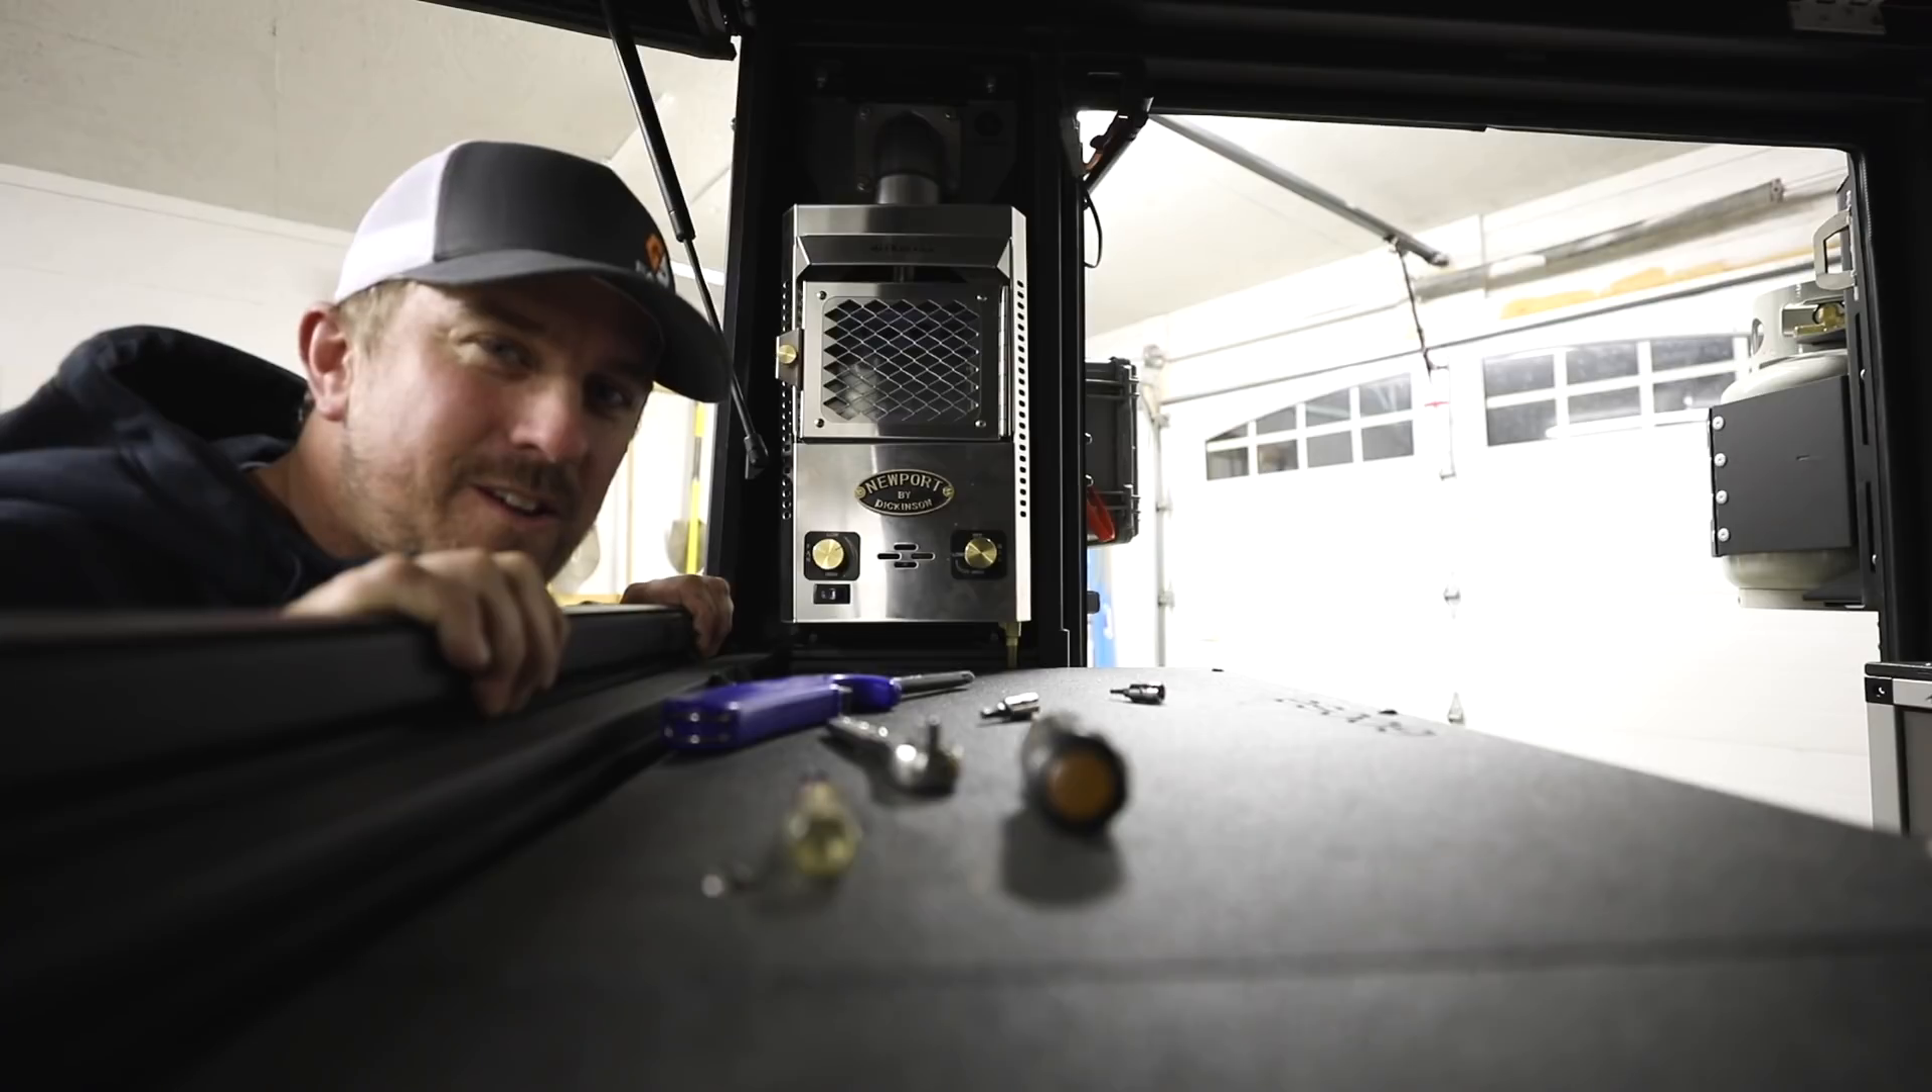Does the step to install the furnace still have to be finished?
No.